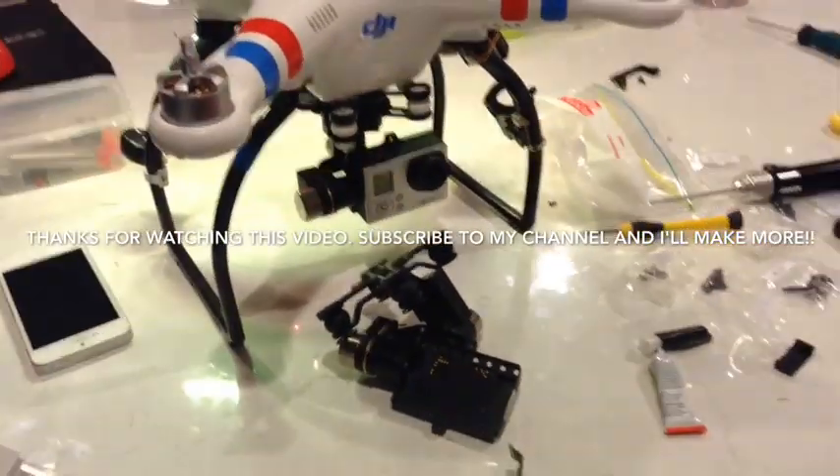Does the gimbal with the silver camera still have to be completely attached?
No.